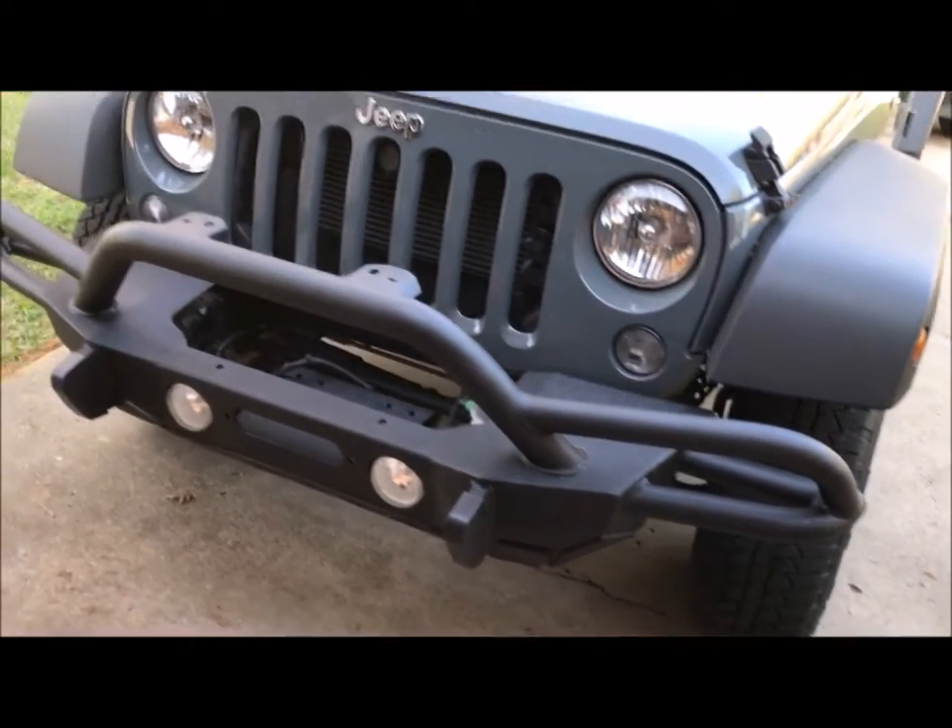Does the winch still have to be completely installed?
Yes.